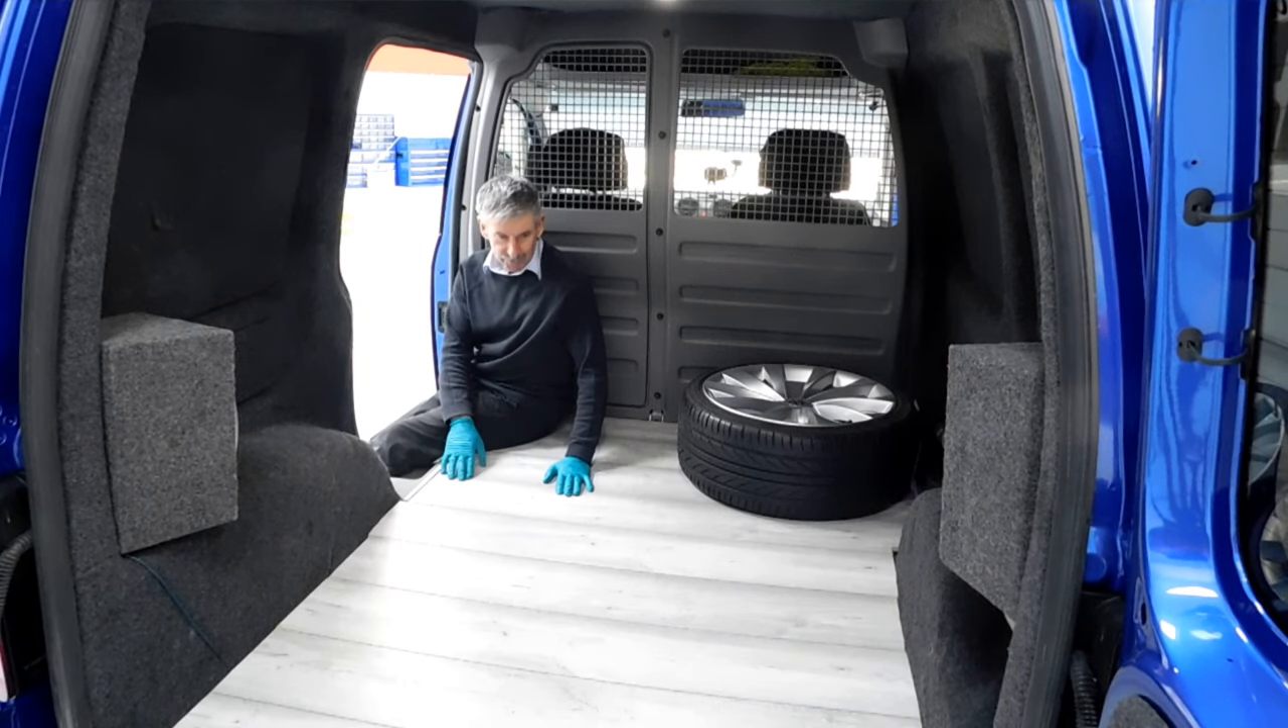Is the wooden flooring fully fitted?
Yes.